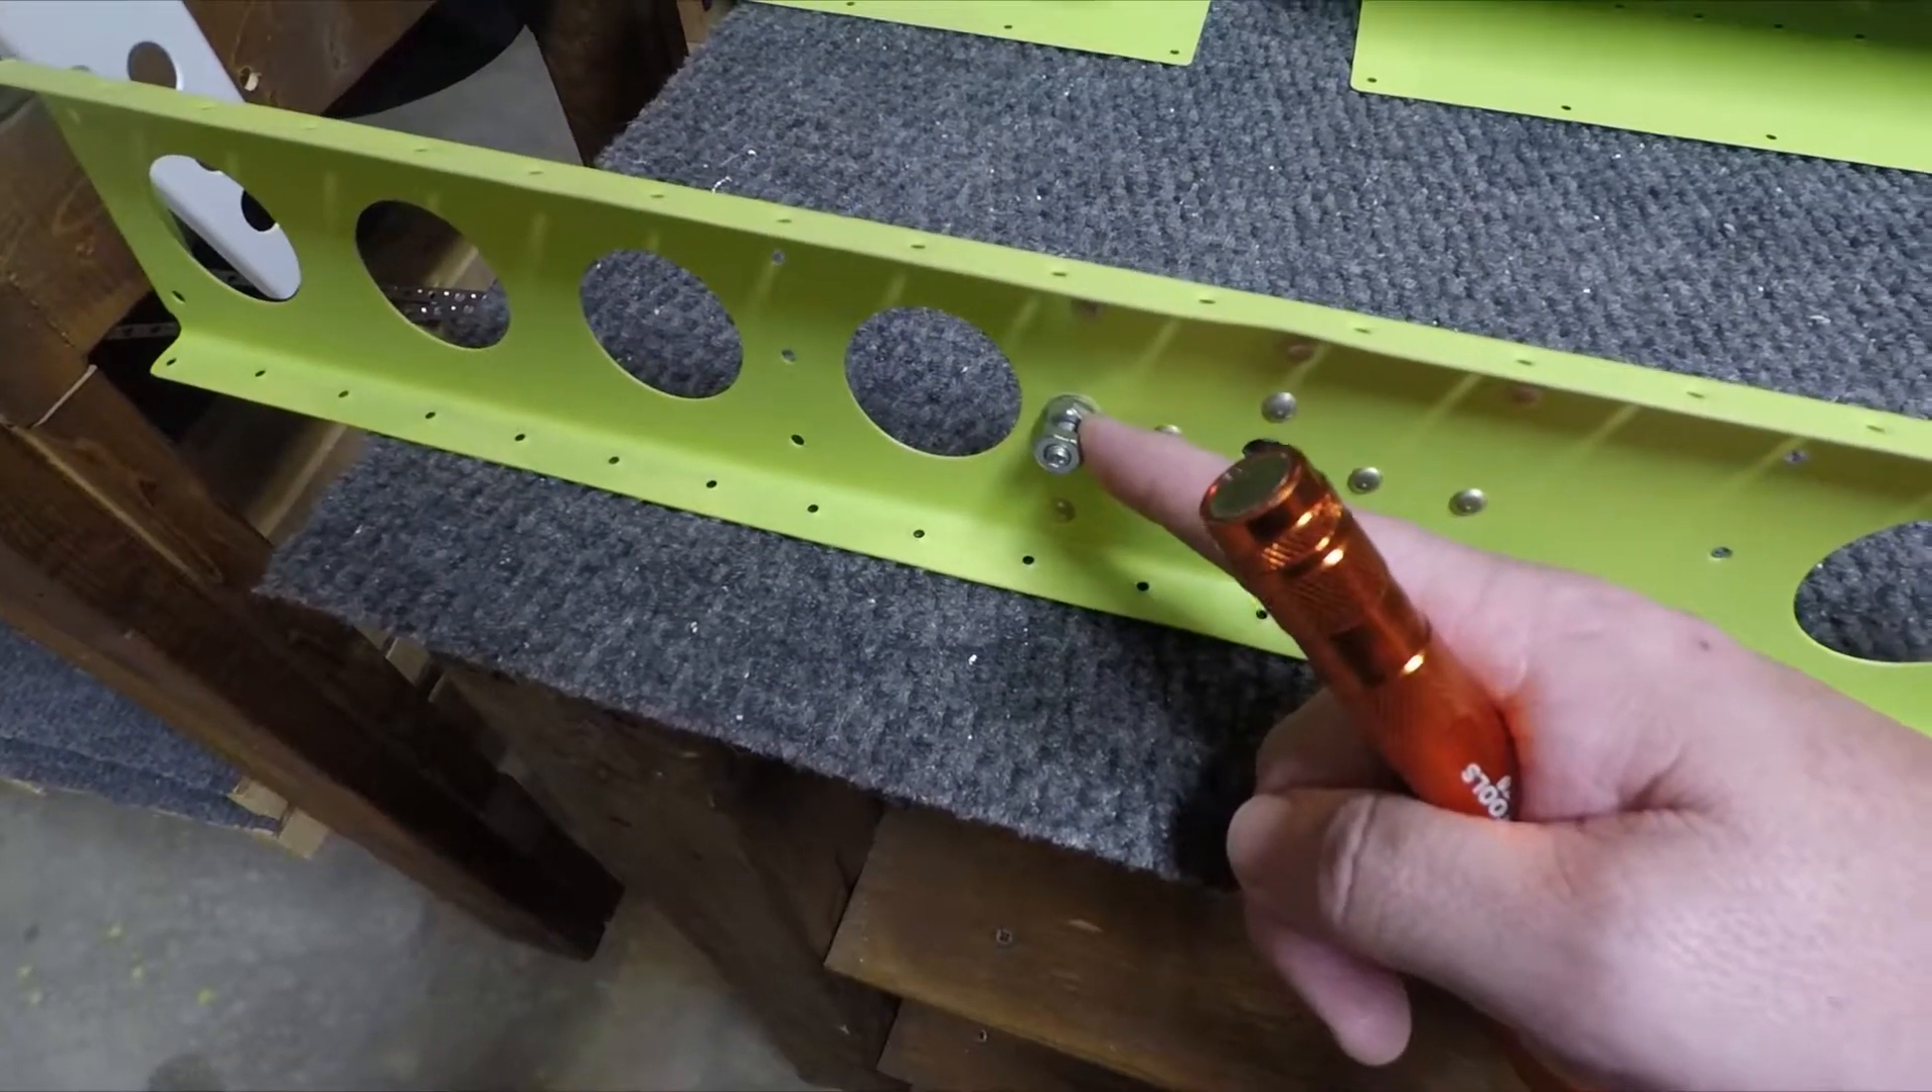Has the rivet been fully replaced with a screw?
Yes.